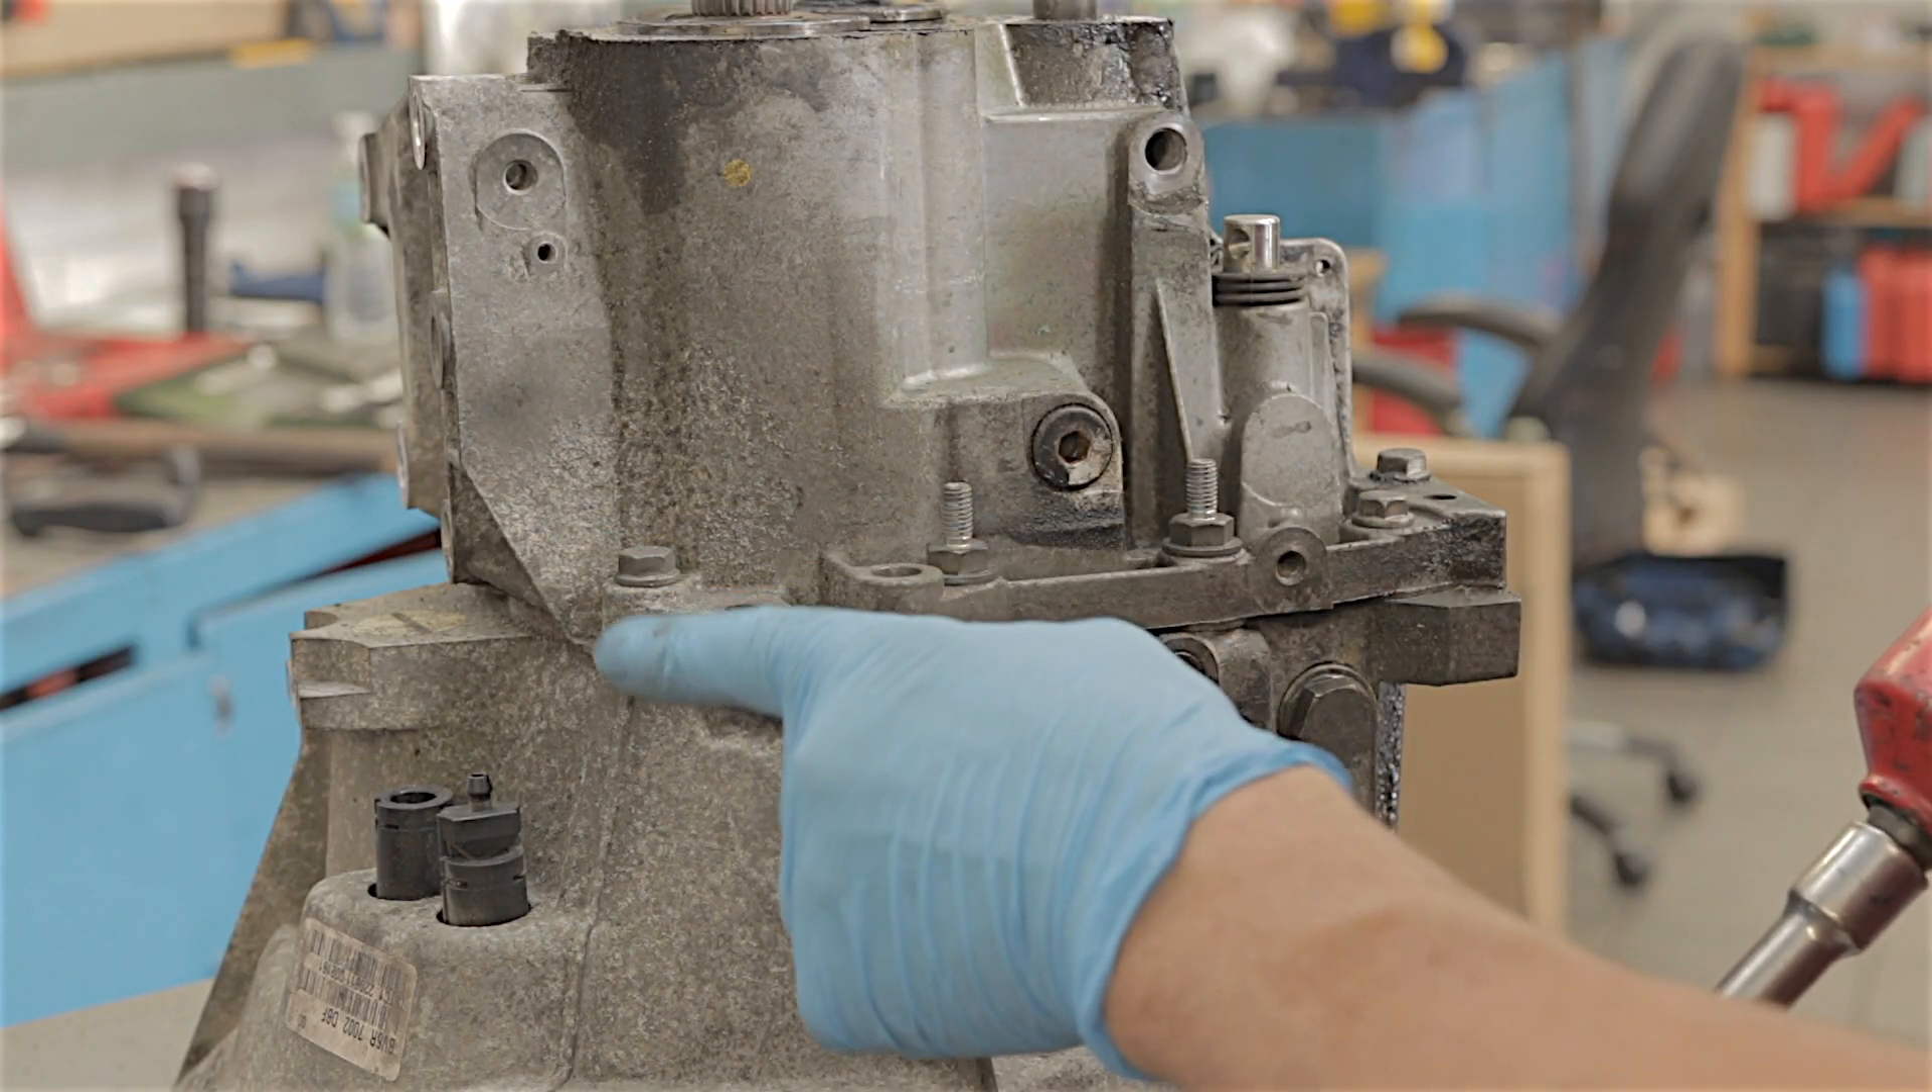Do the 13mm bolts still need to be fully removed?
Yes.